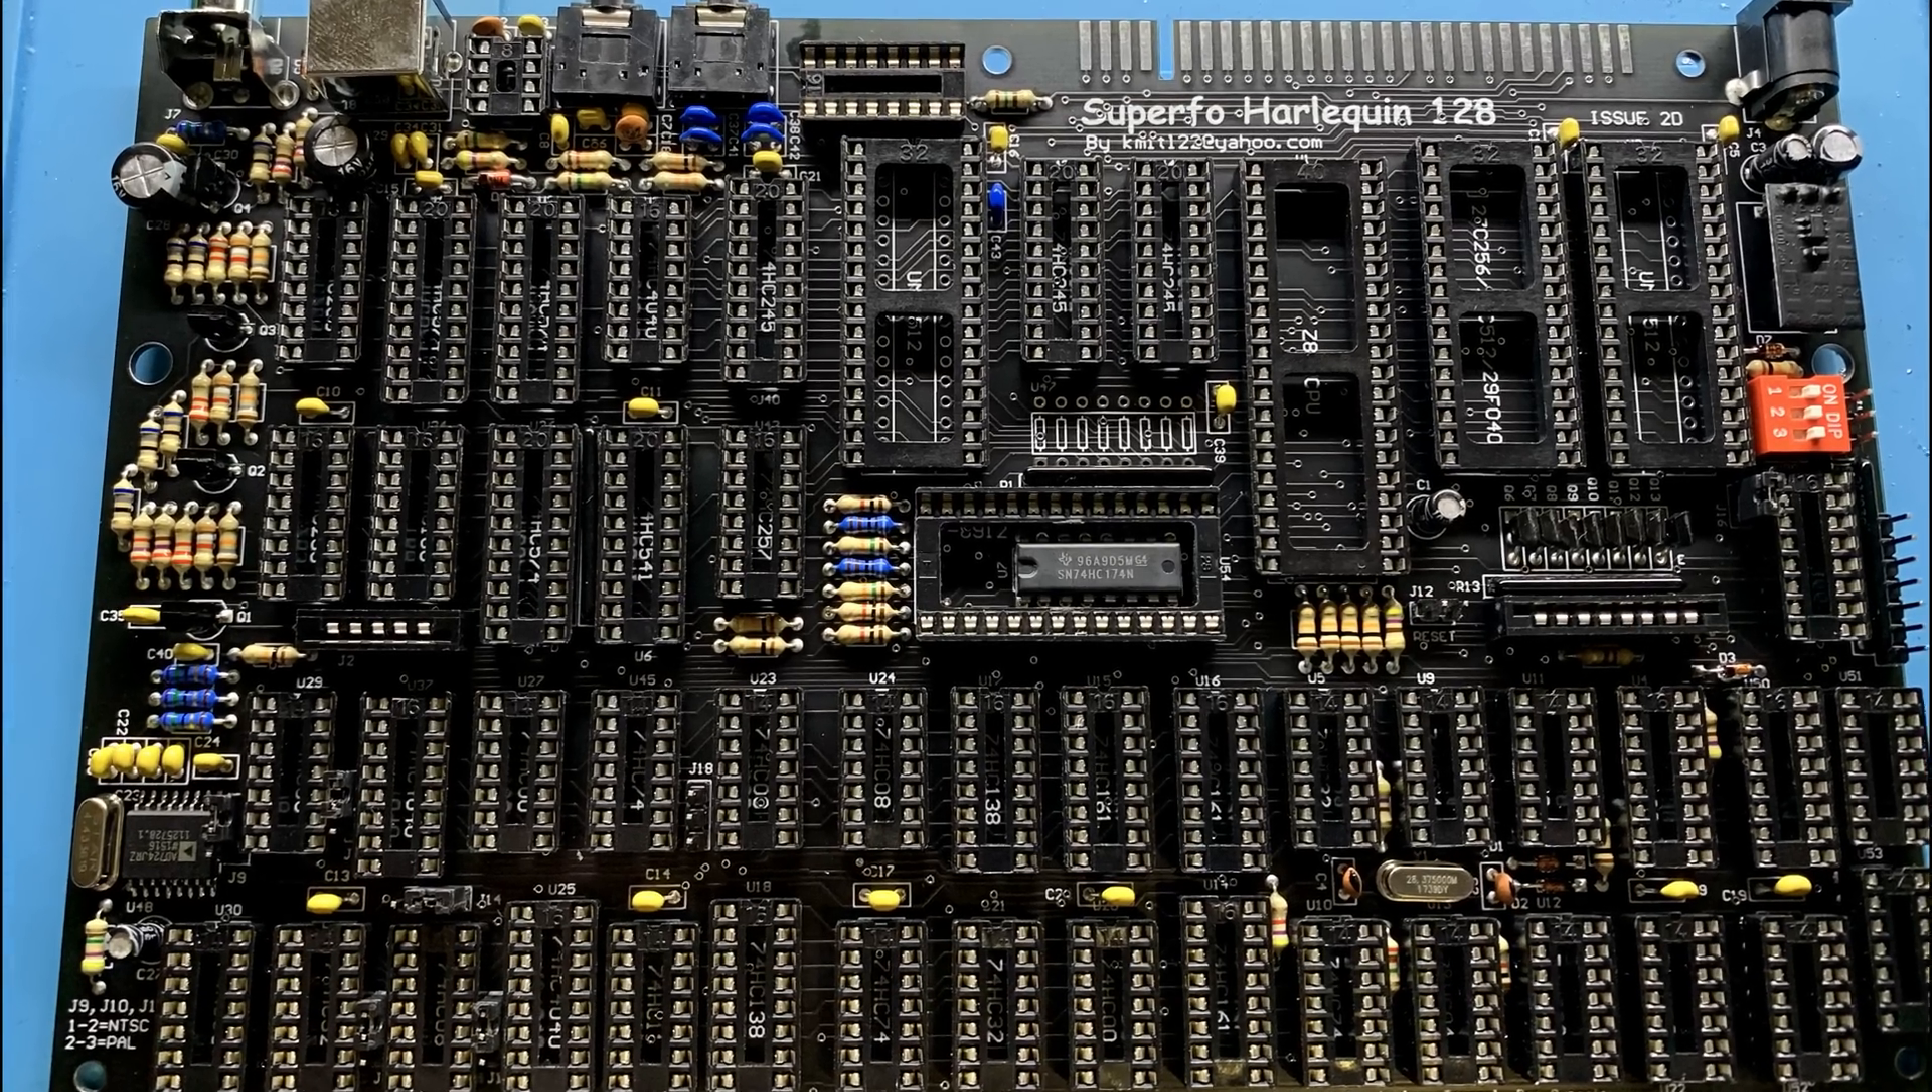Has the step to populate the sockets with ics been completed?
No.